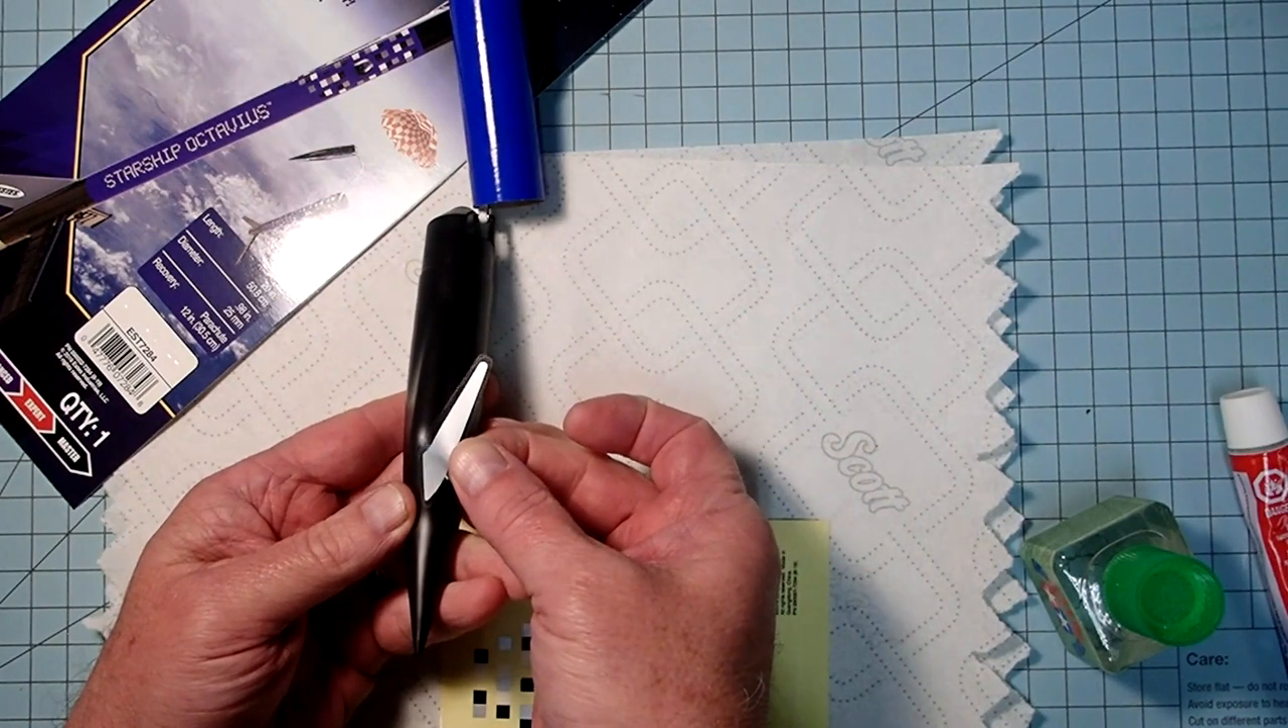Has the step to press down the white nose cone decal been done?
No.